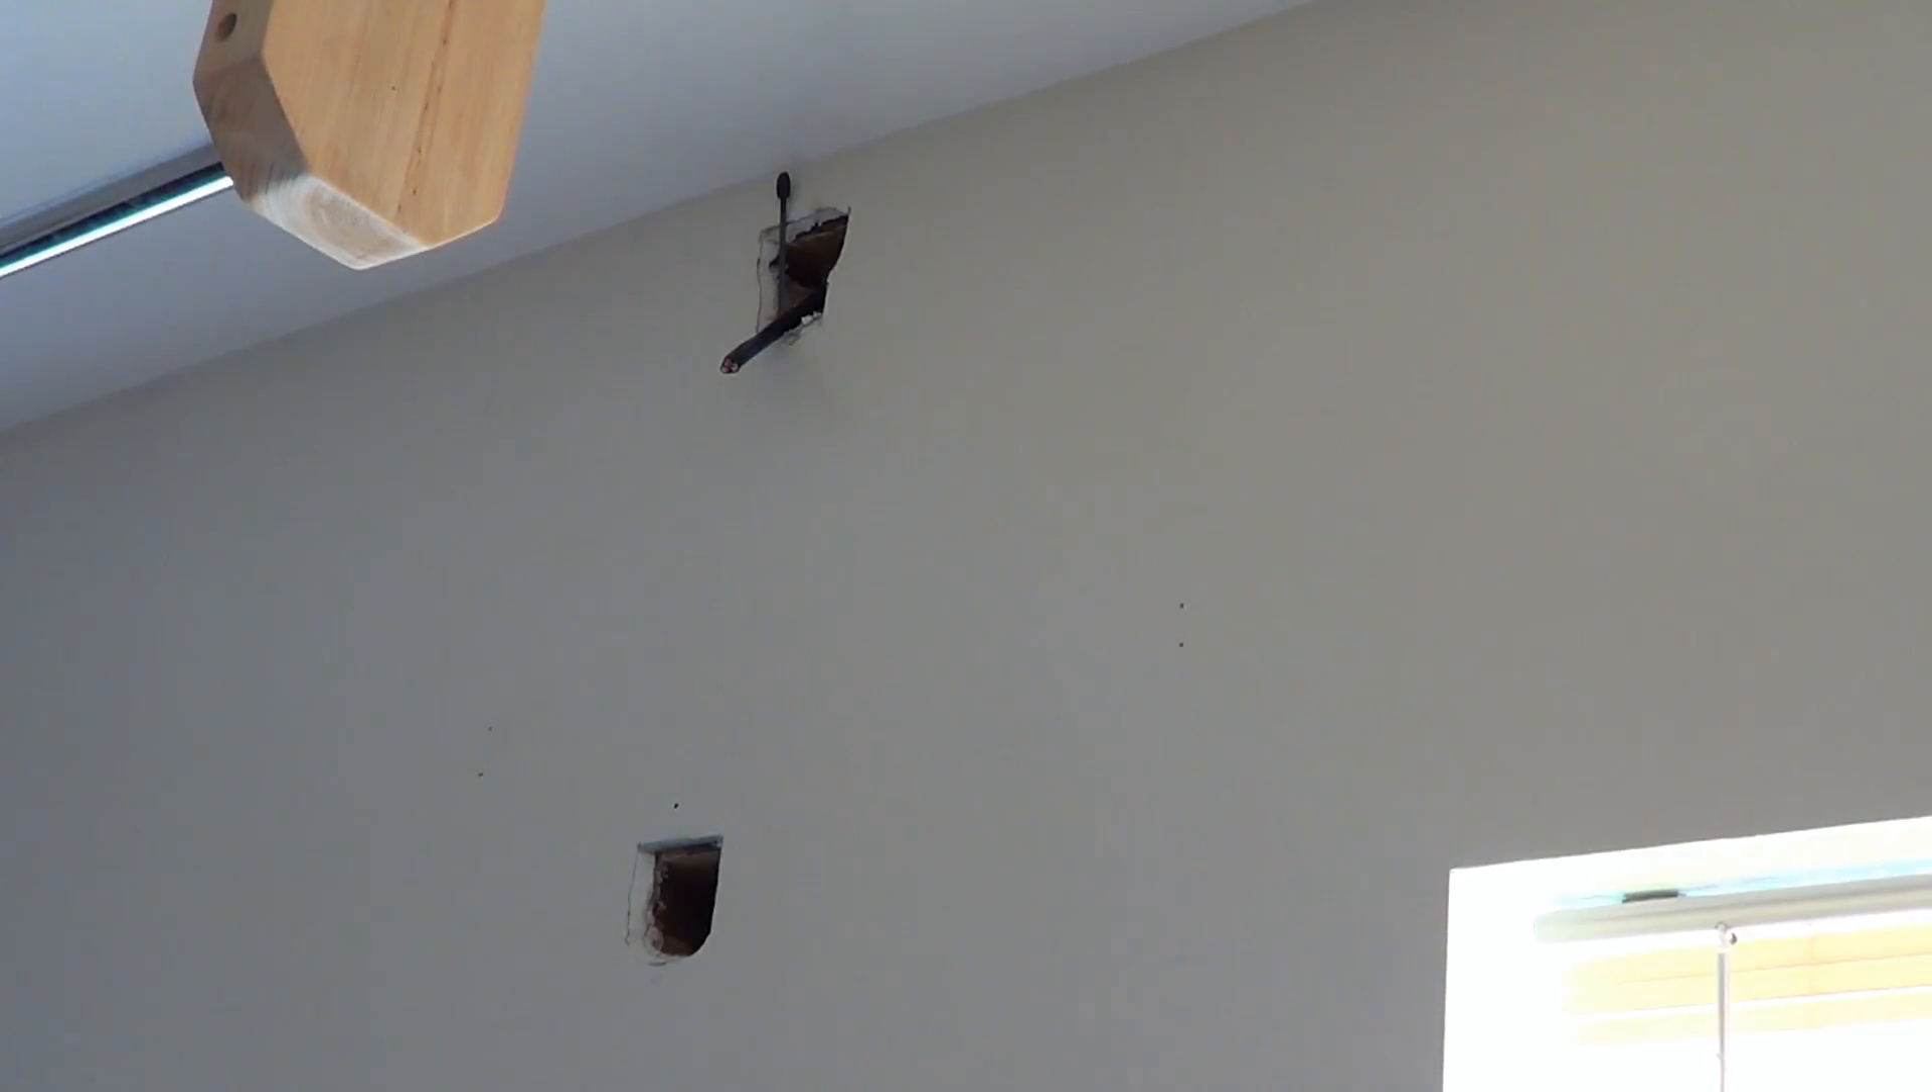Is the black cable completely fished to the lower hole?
No.